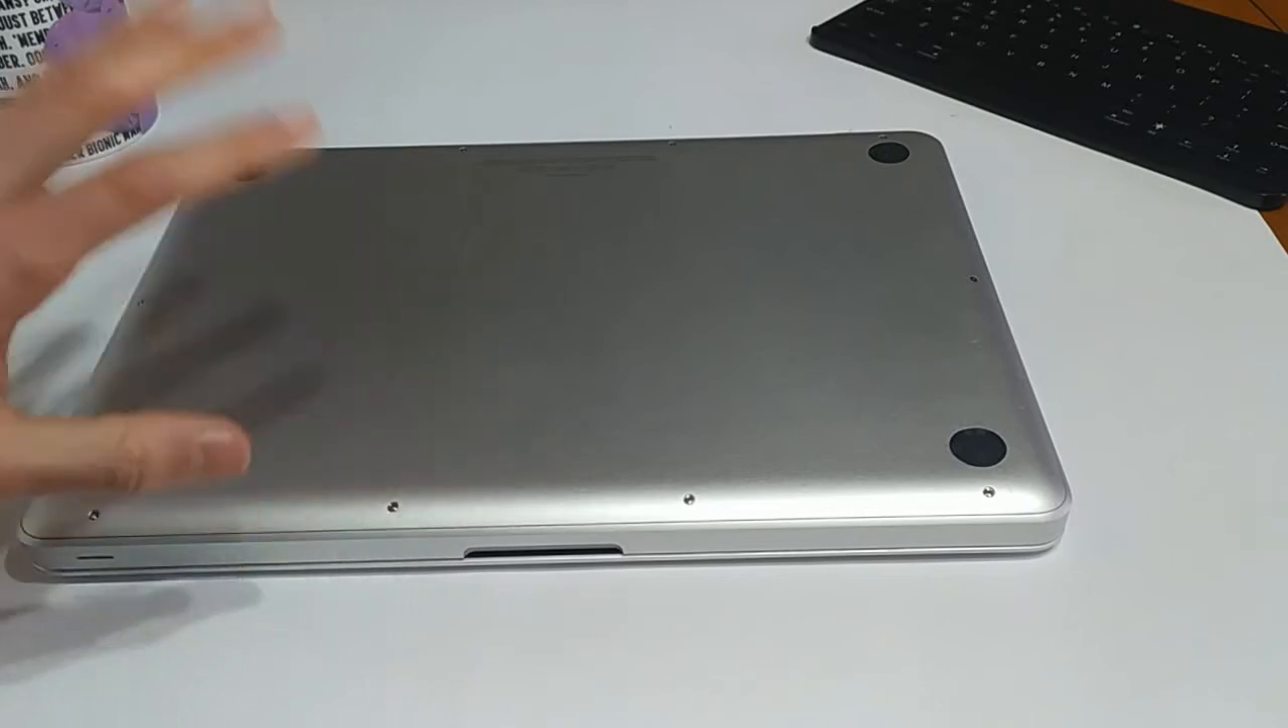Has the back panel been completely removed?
No.